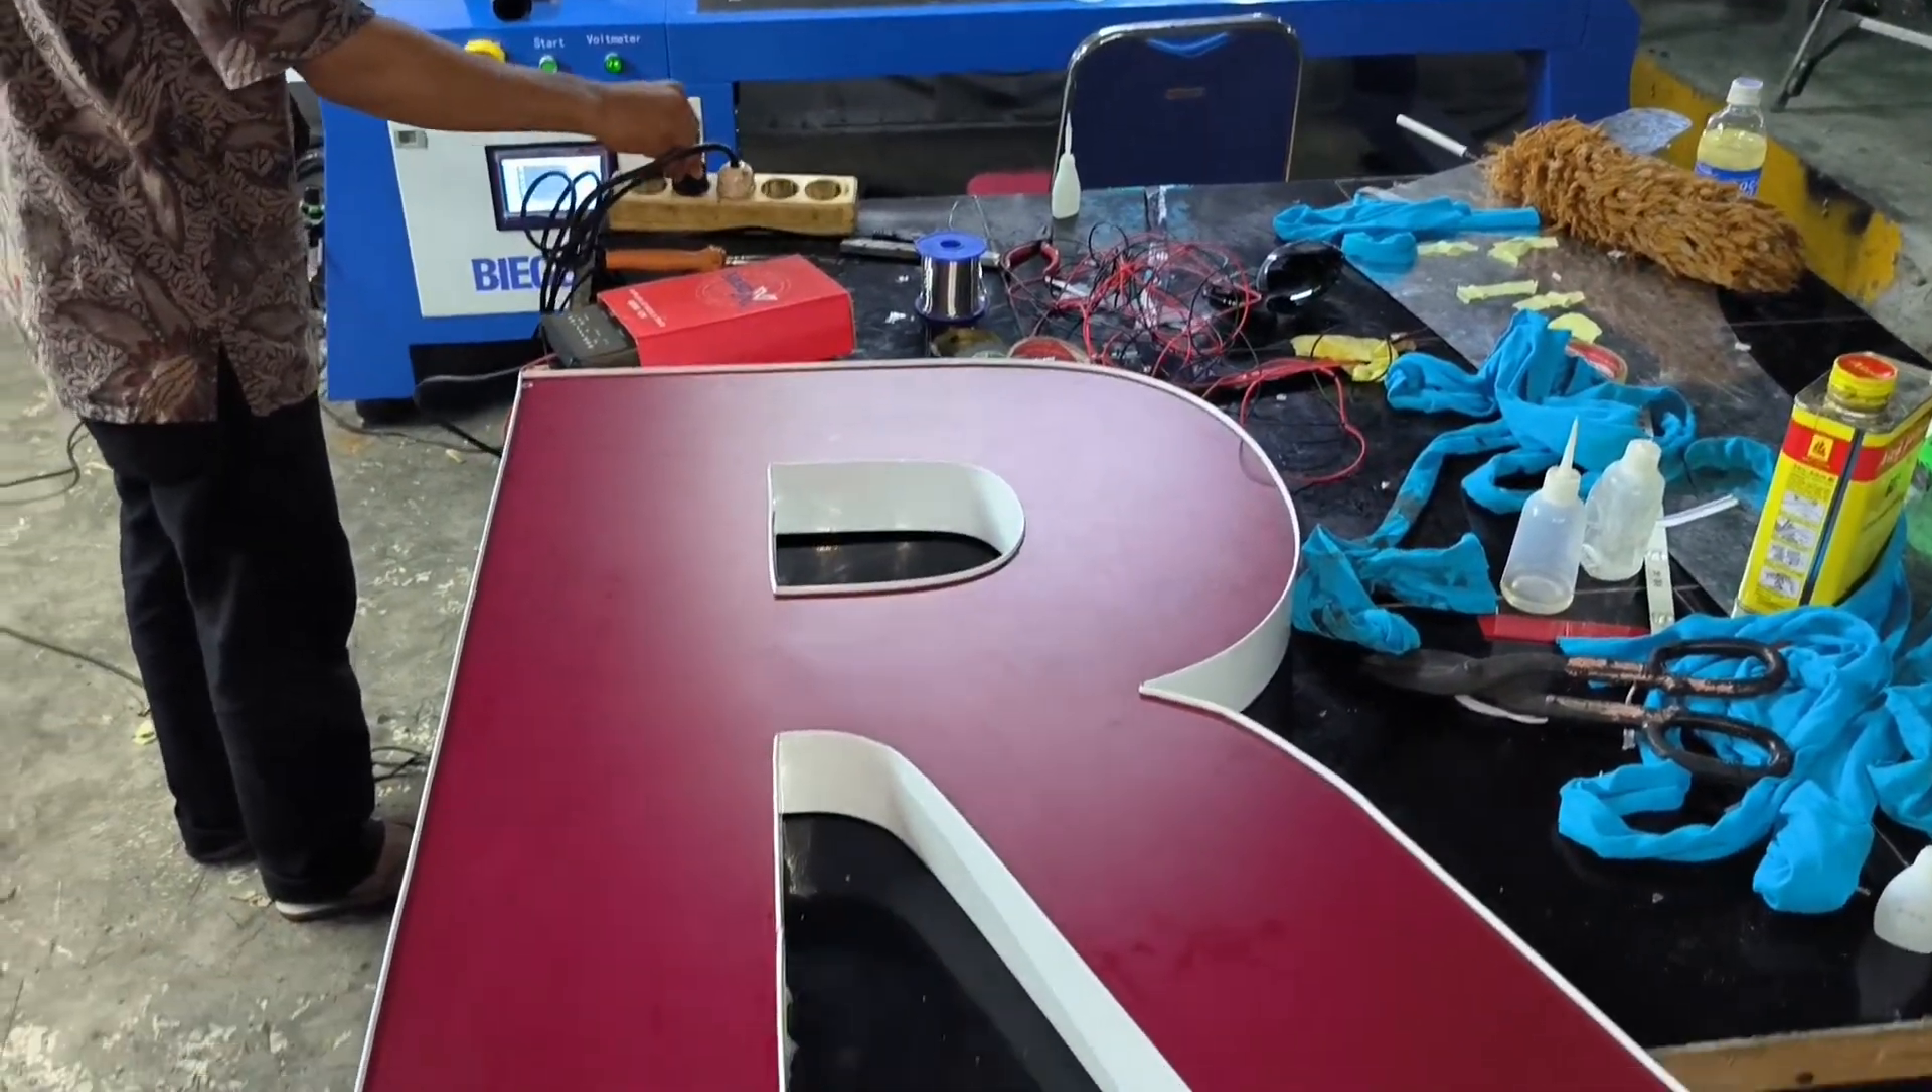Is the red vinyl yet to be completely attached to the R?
No.